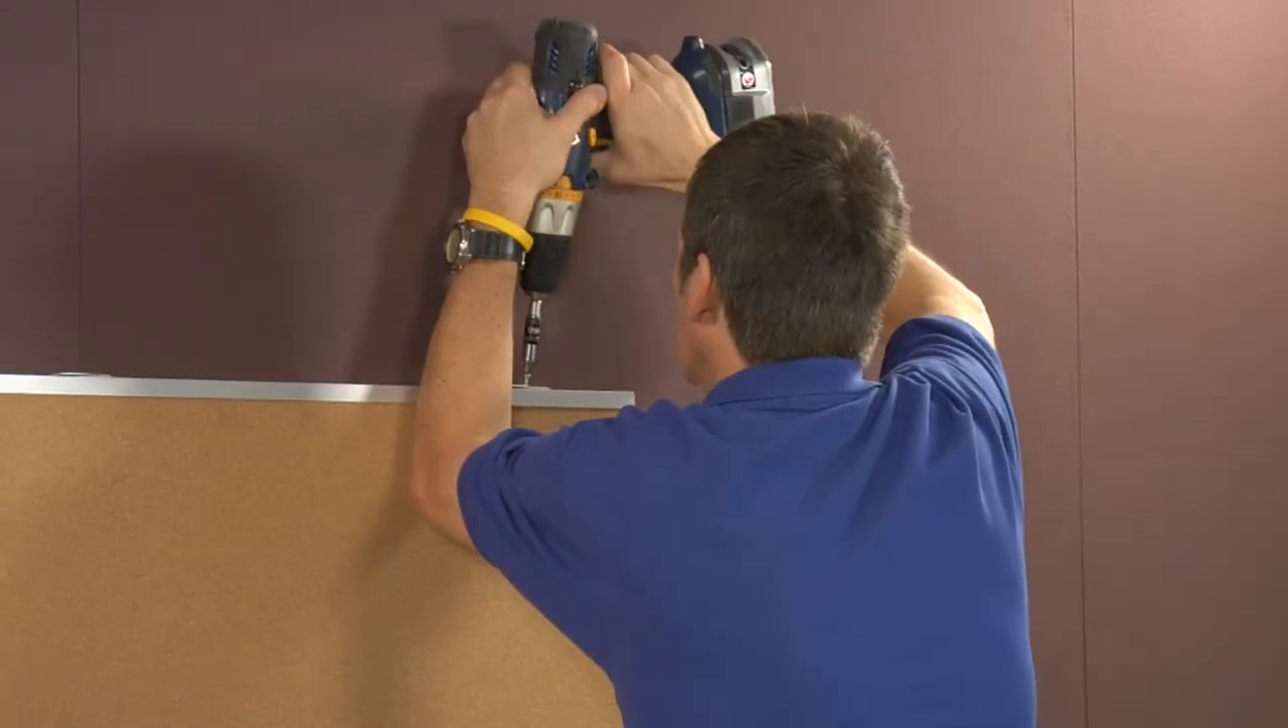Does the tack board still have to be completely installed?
Yes.